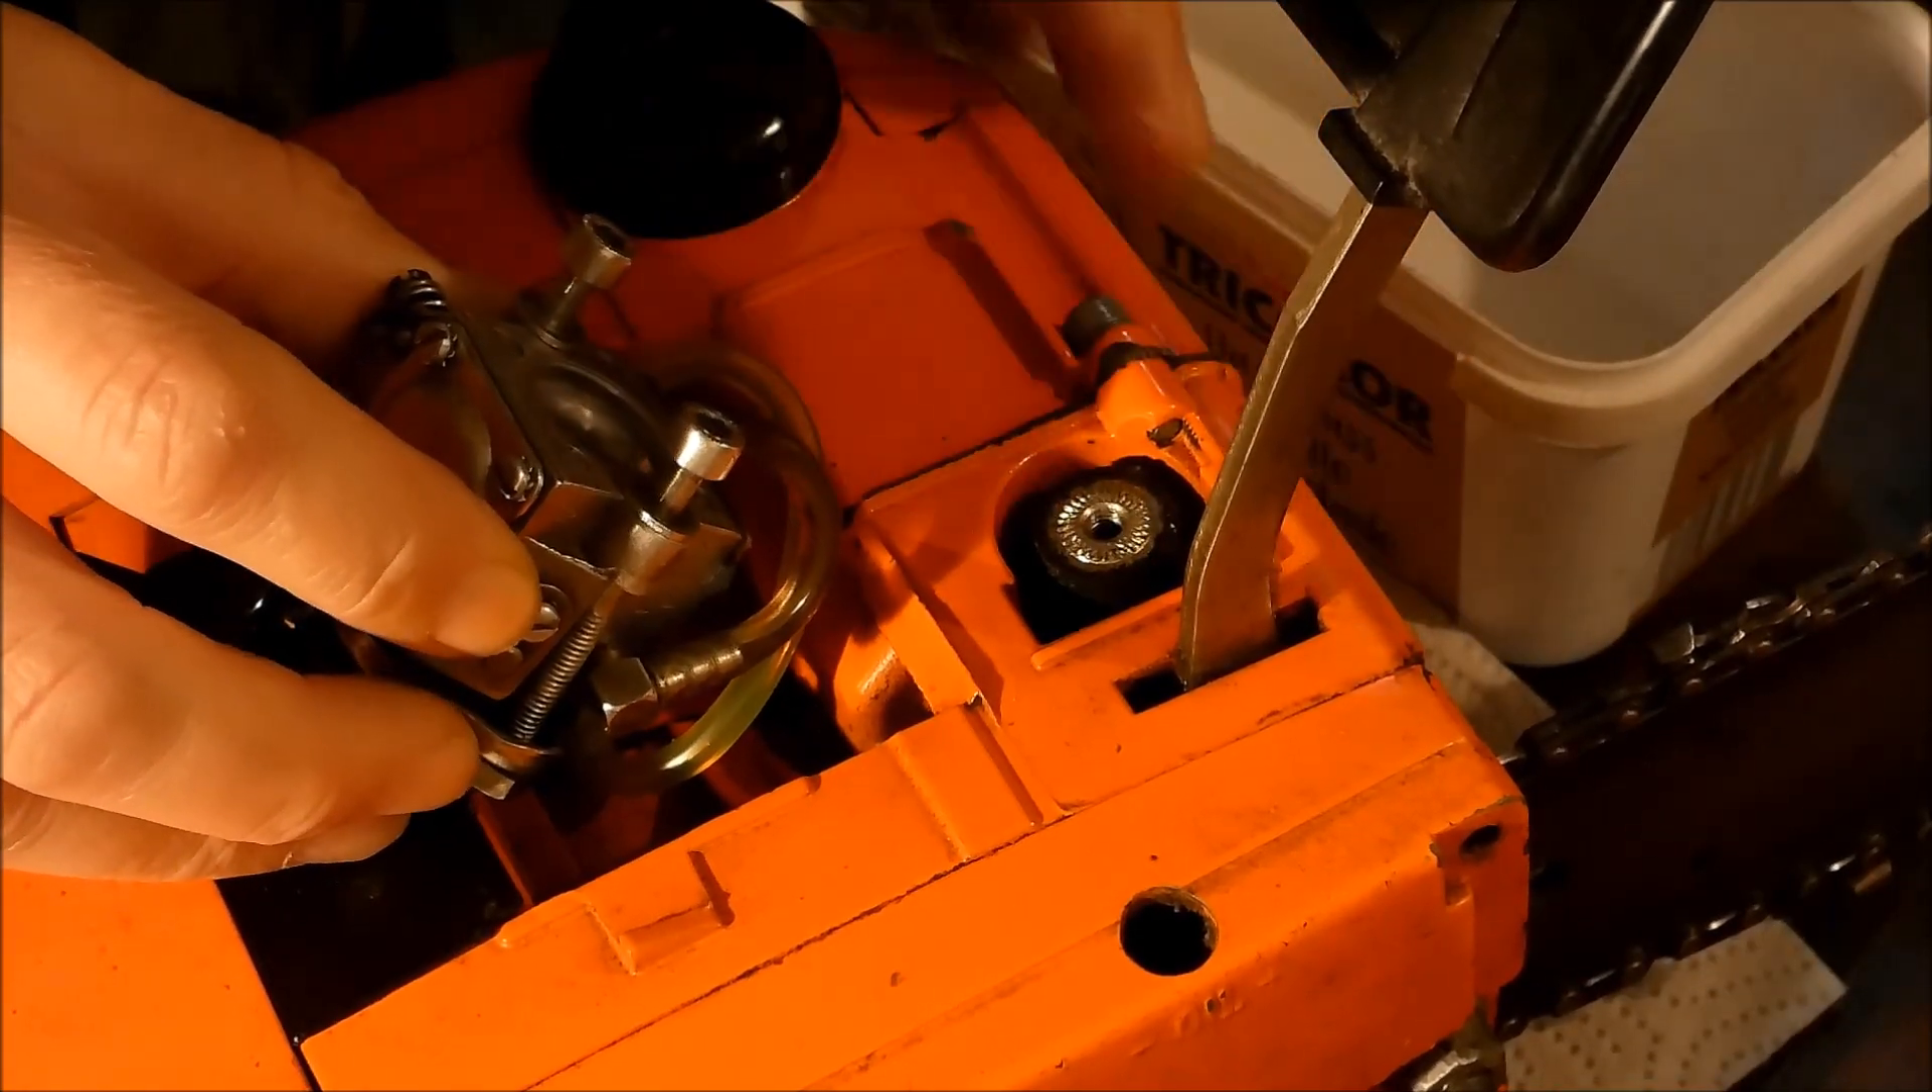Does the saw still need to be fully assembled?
Yes.